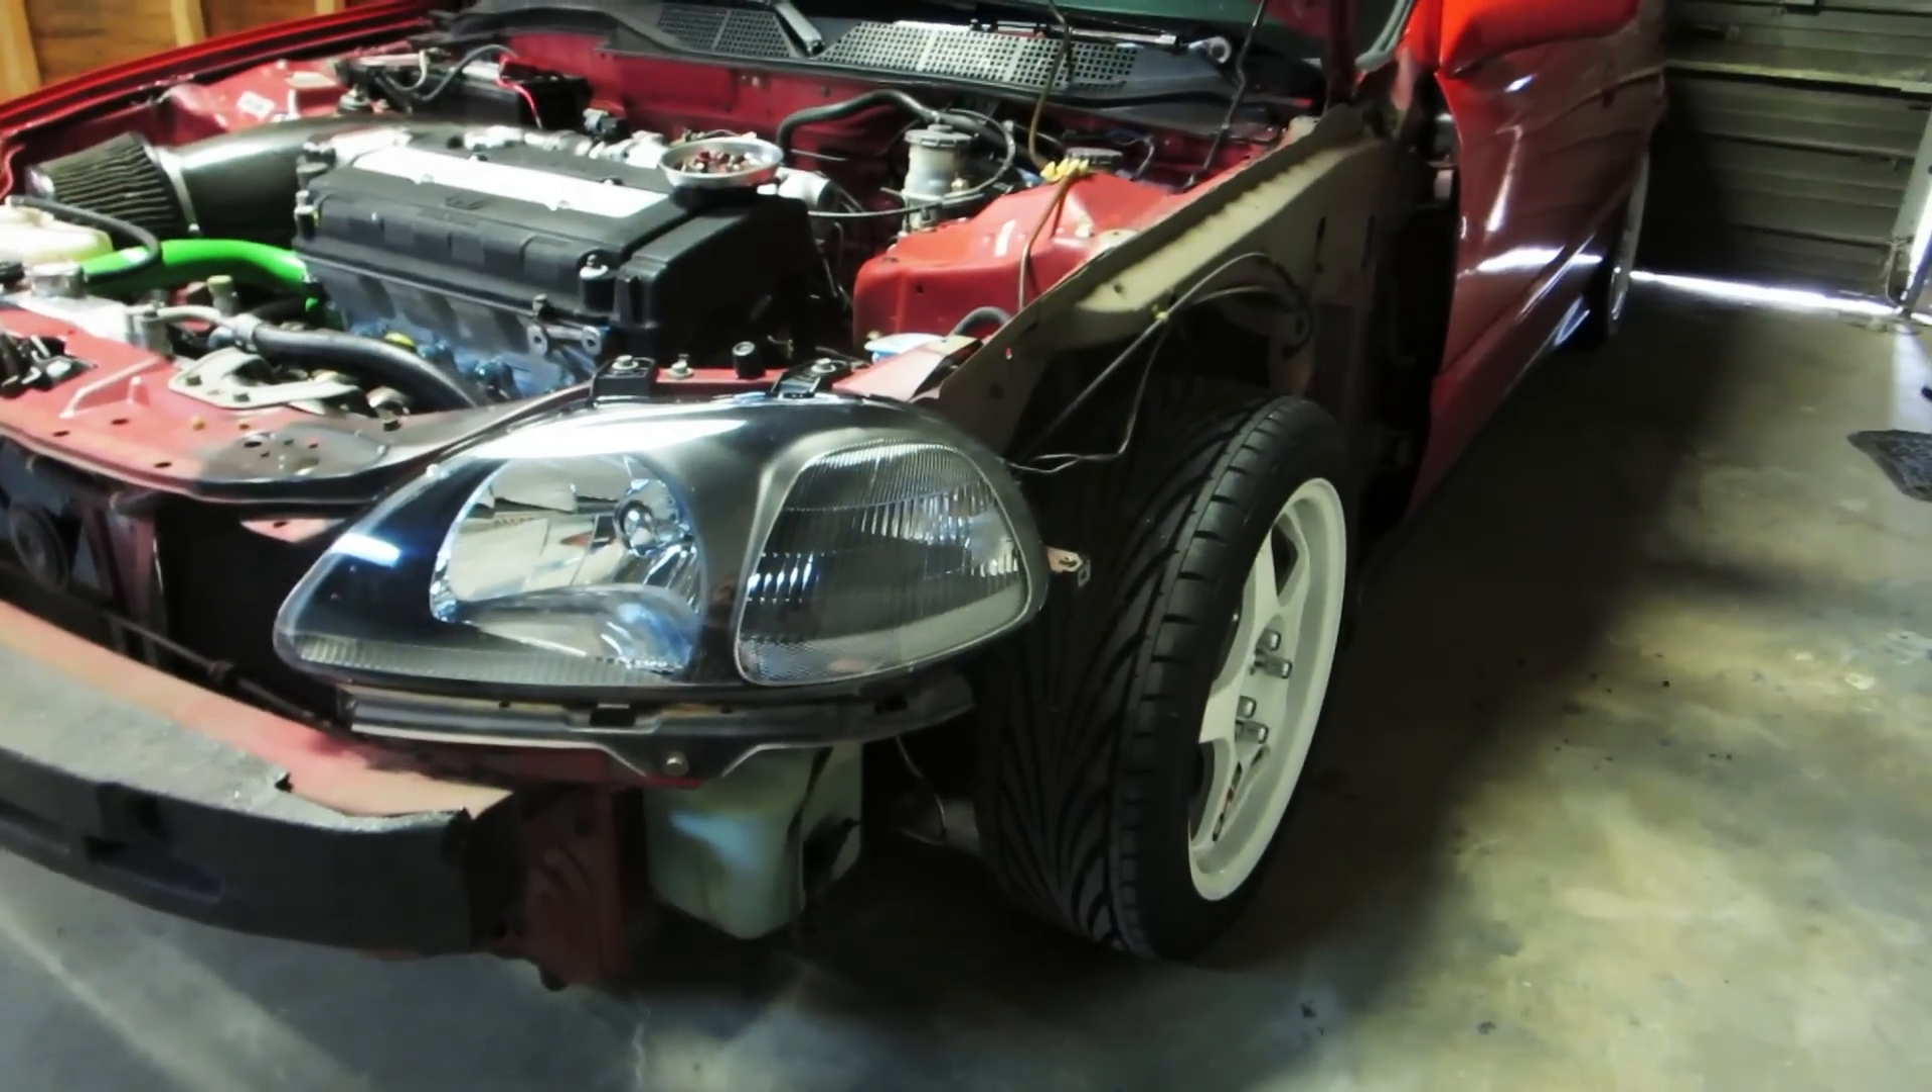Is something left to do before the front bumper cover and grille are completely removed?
No.